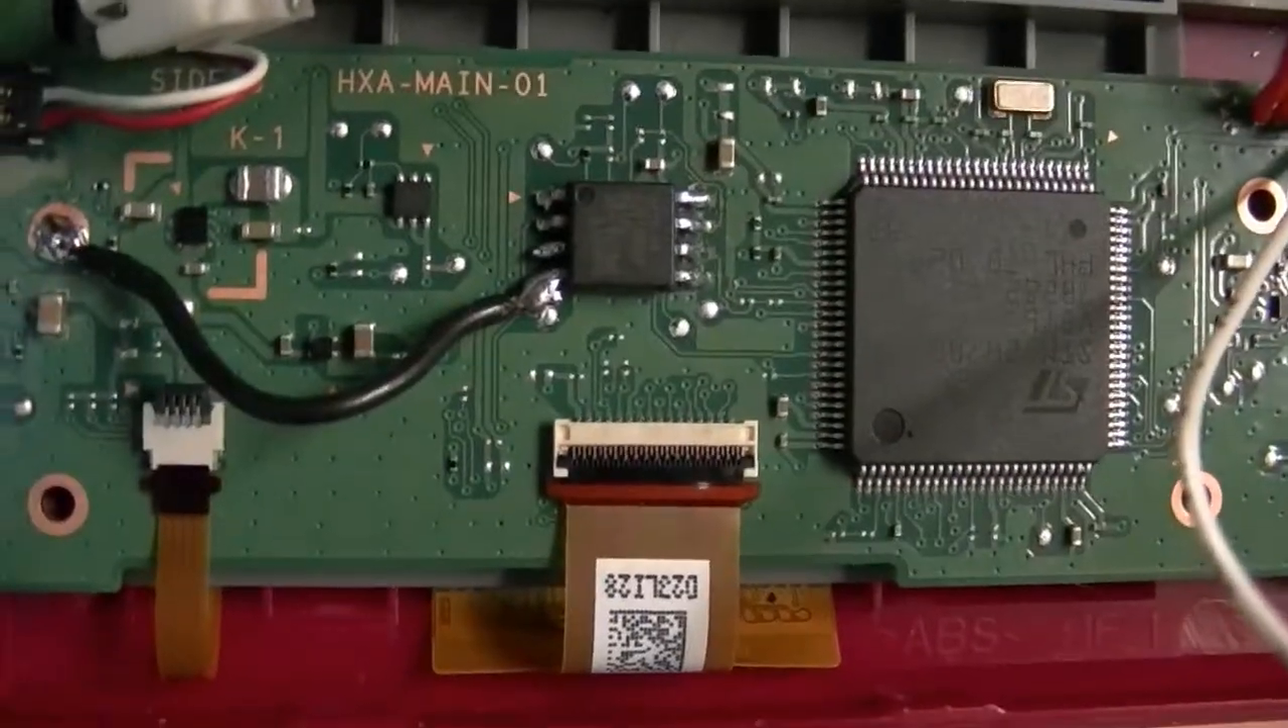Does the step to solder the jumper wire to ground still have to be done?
No.